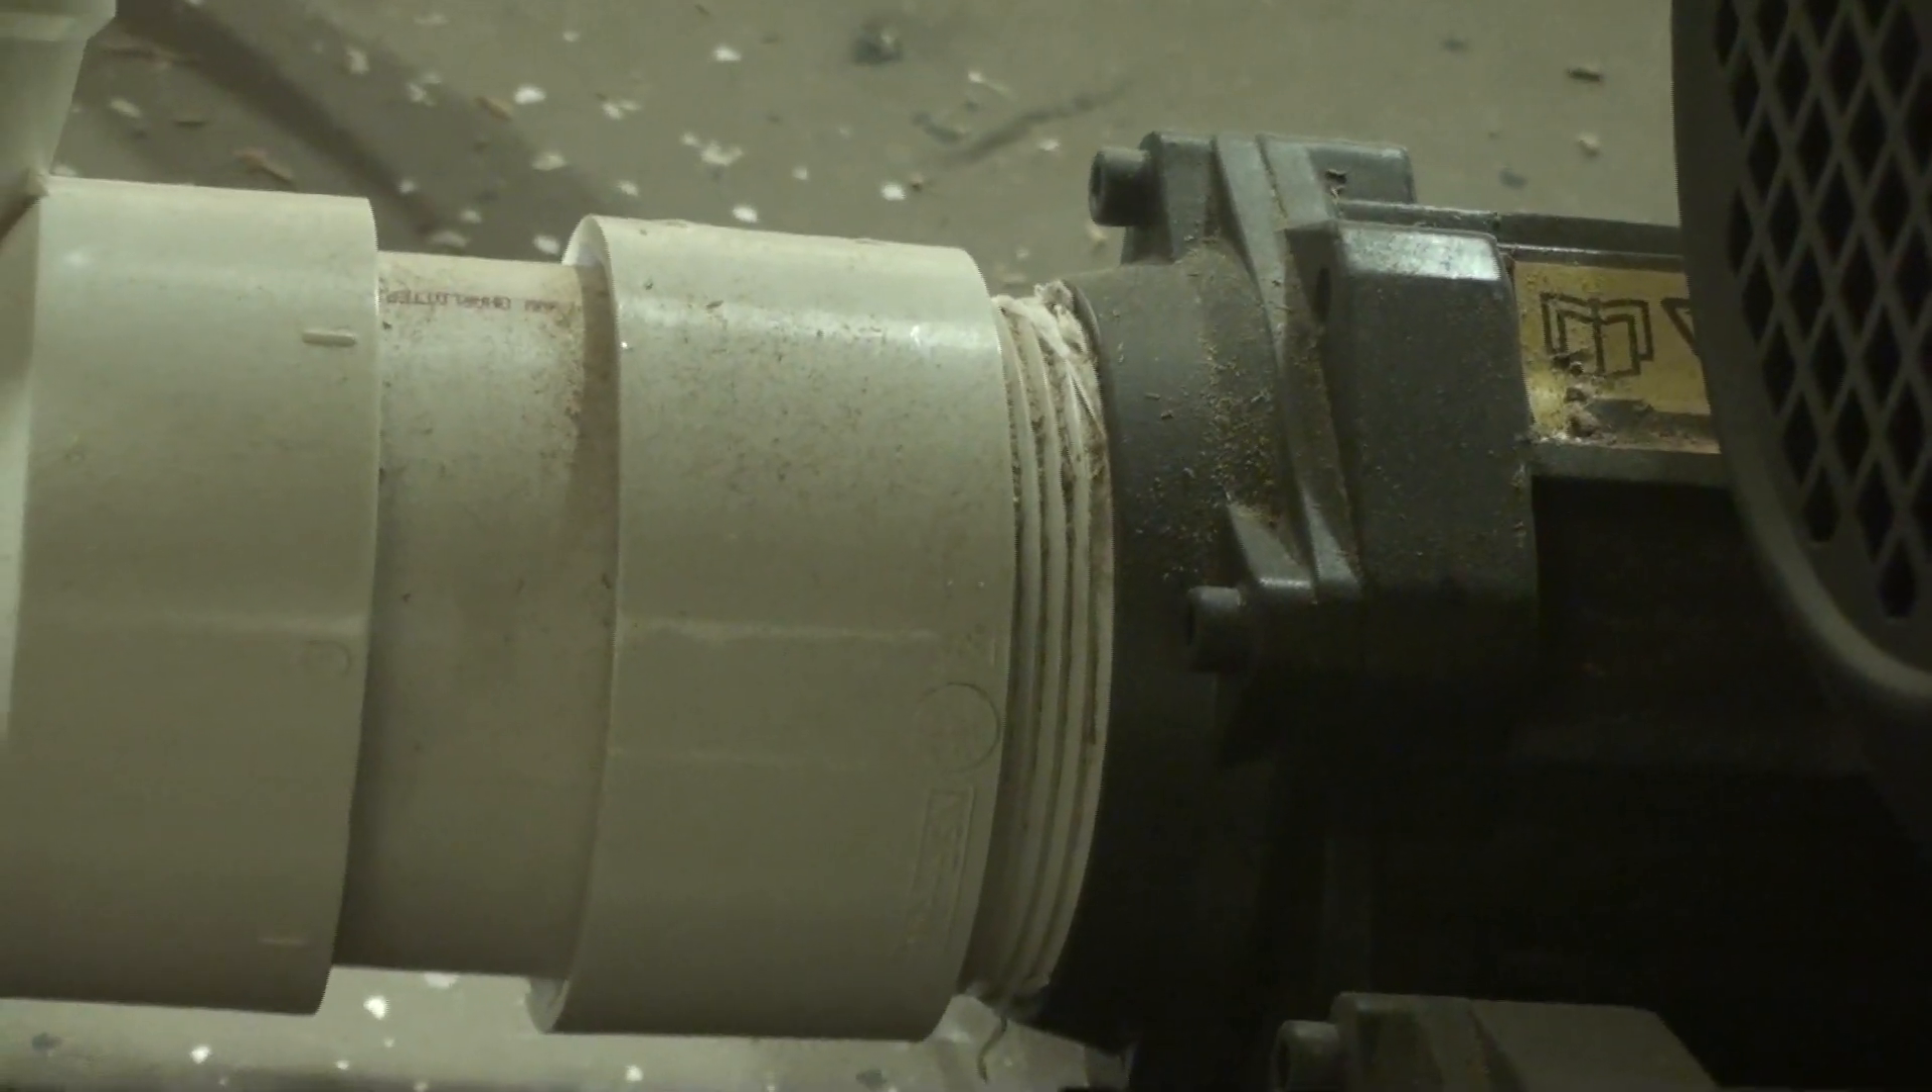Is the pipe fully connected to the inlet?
Yes.